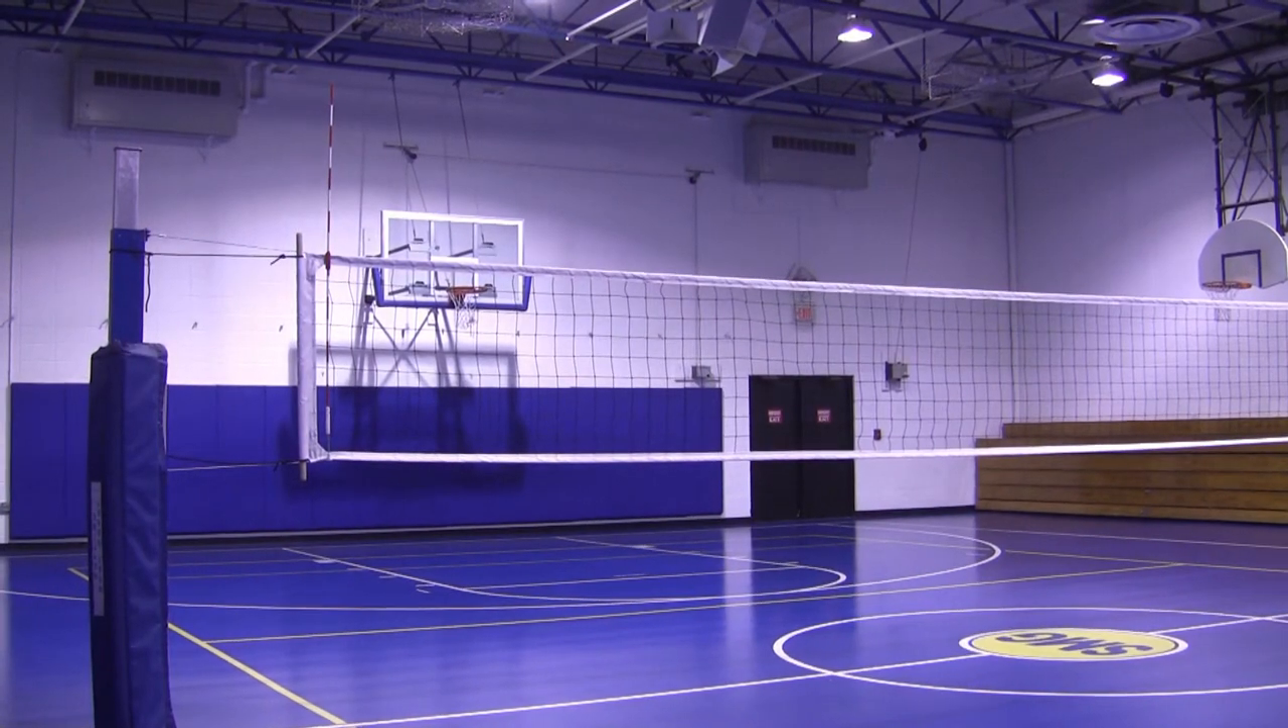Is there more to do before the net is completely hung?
No.